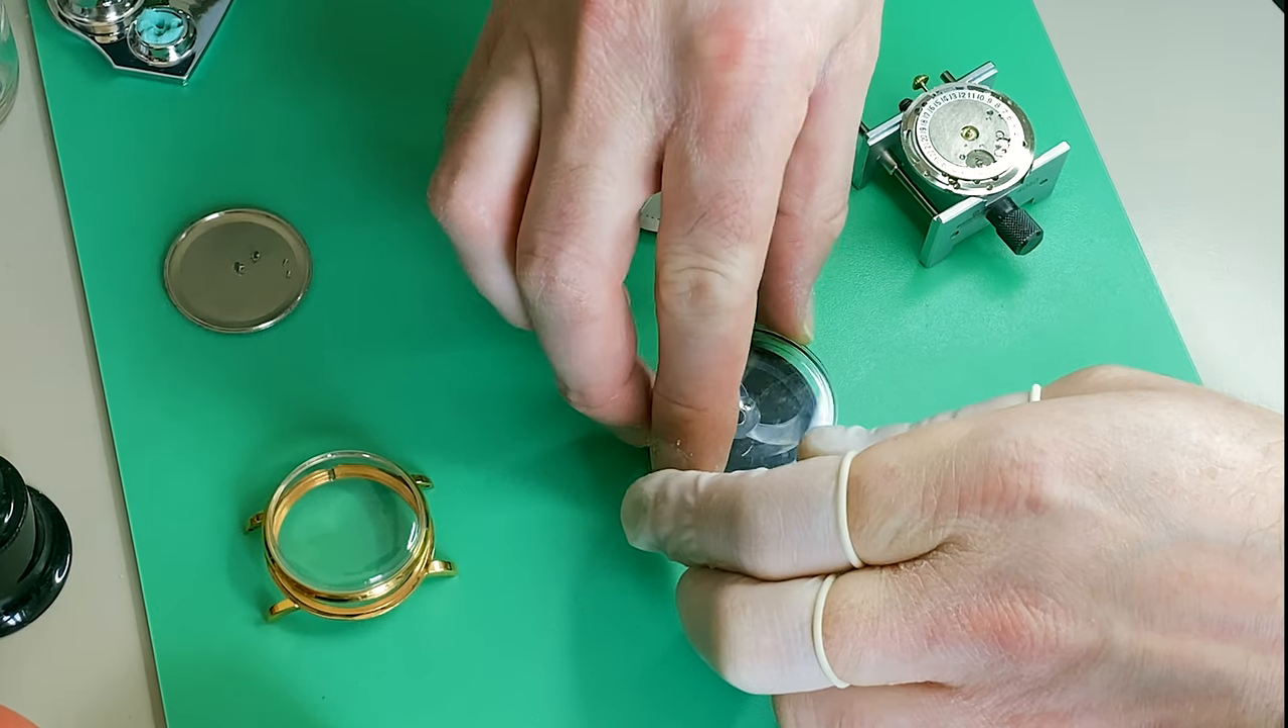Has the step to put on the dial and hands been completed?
No.